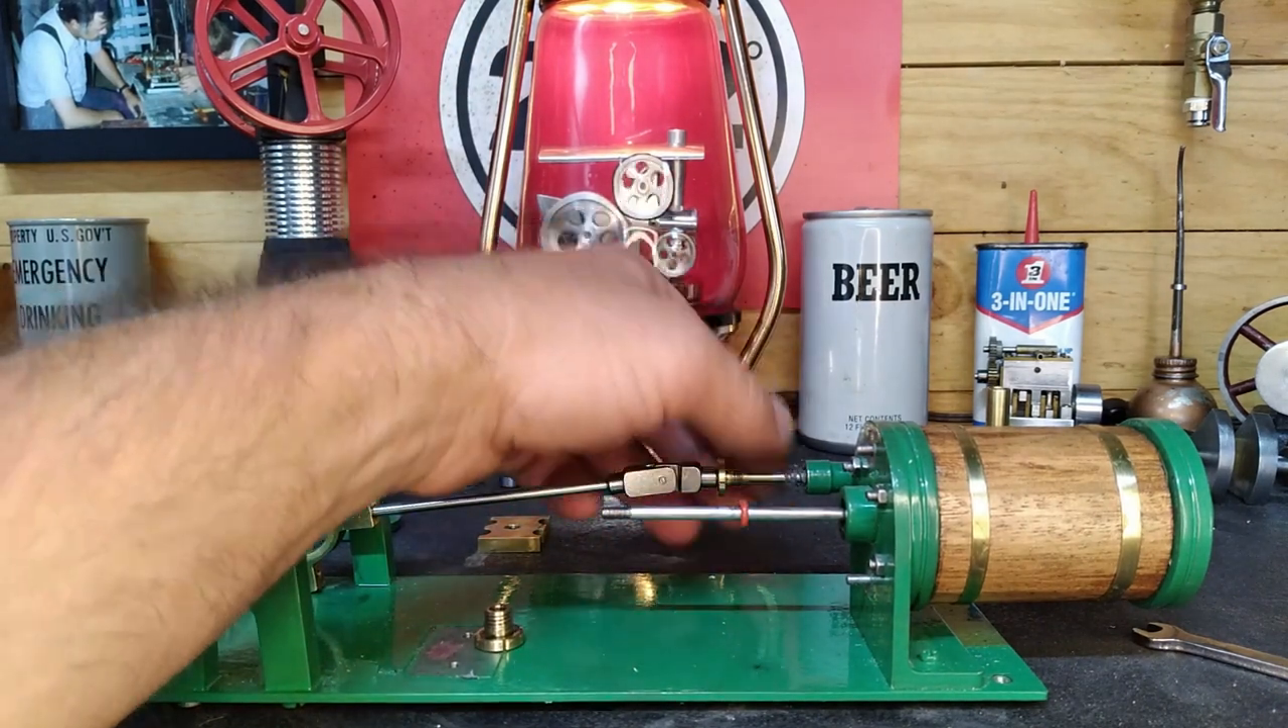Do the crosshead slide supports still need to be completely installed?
Yes.